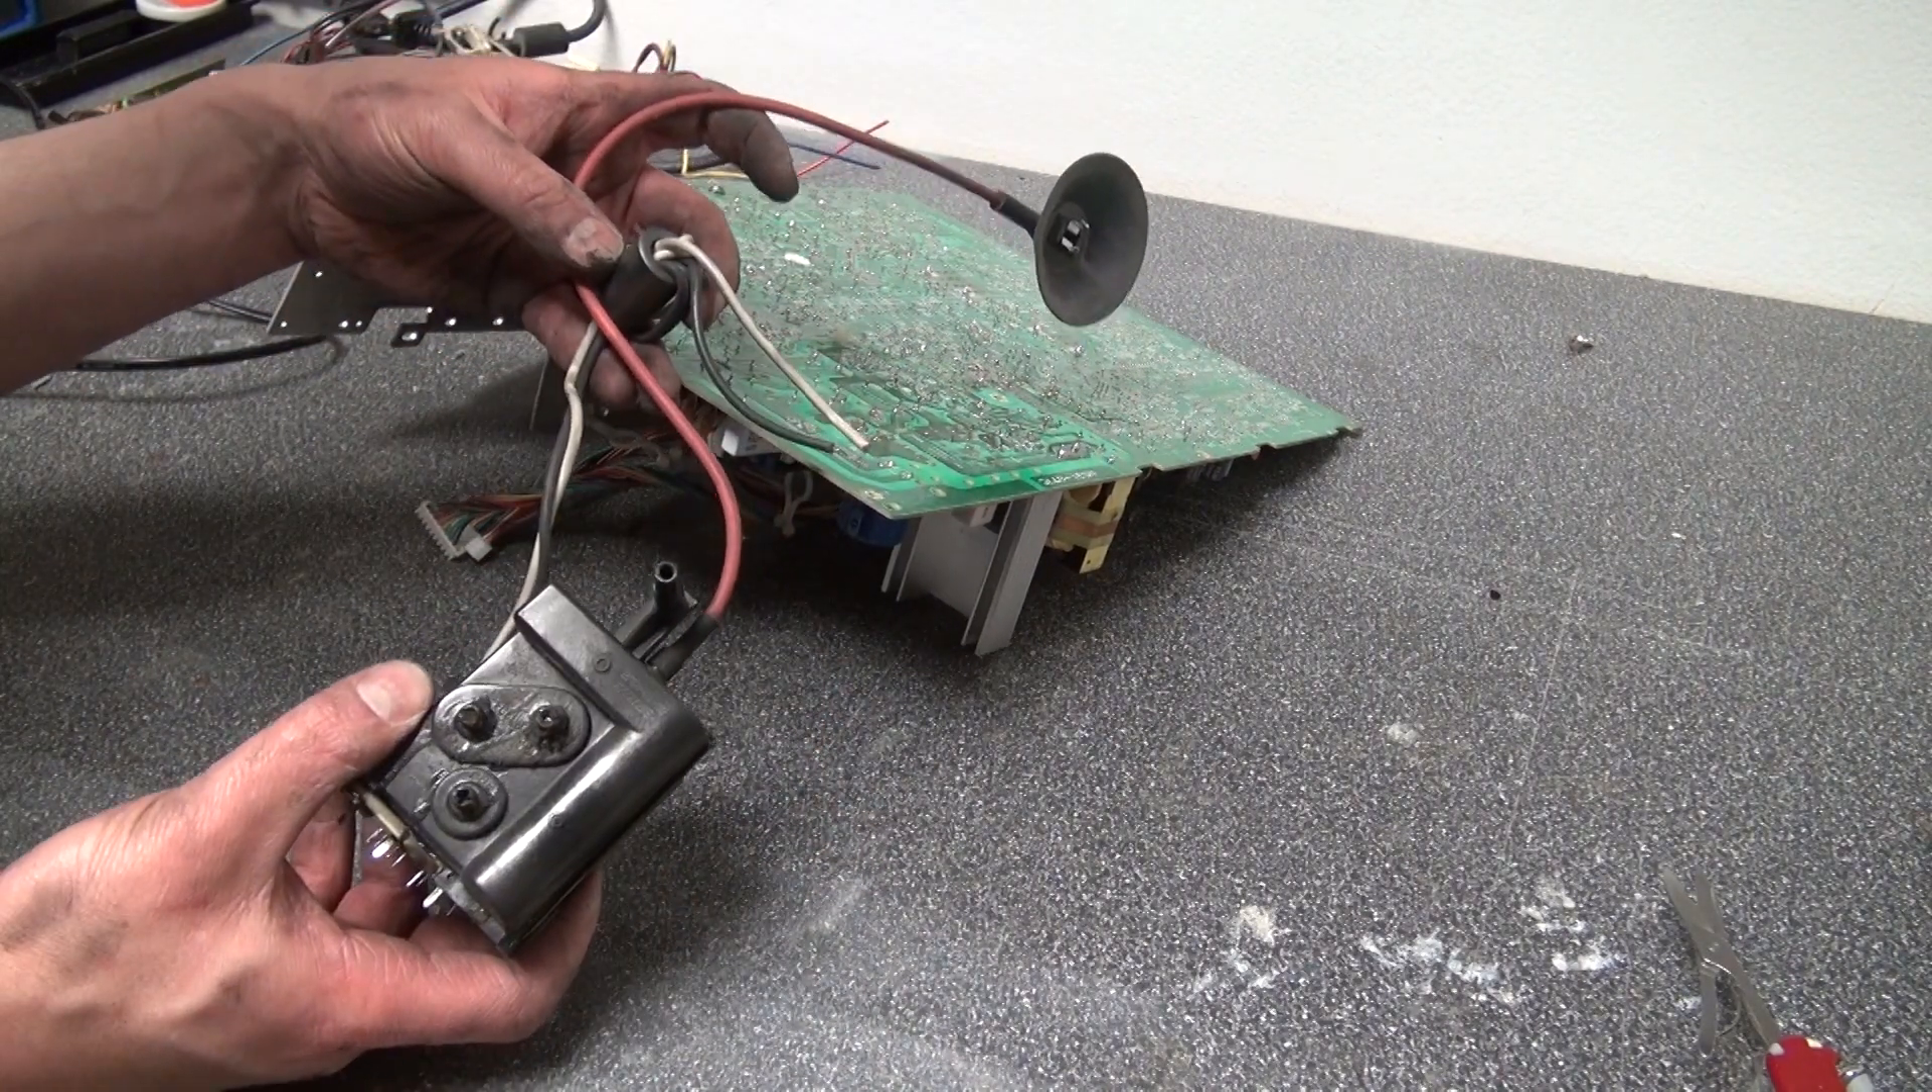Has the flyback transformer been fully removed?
Yes.